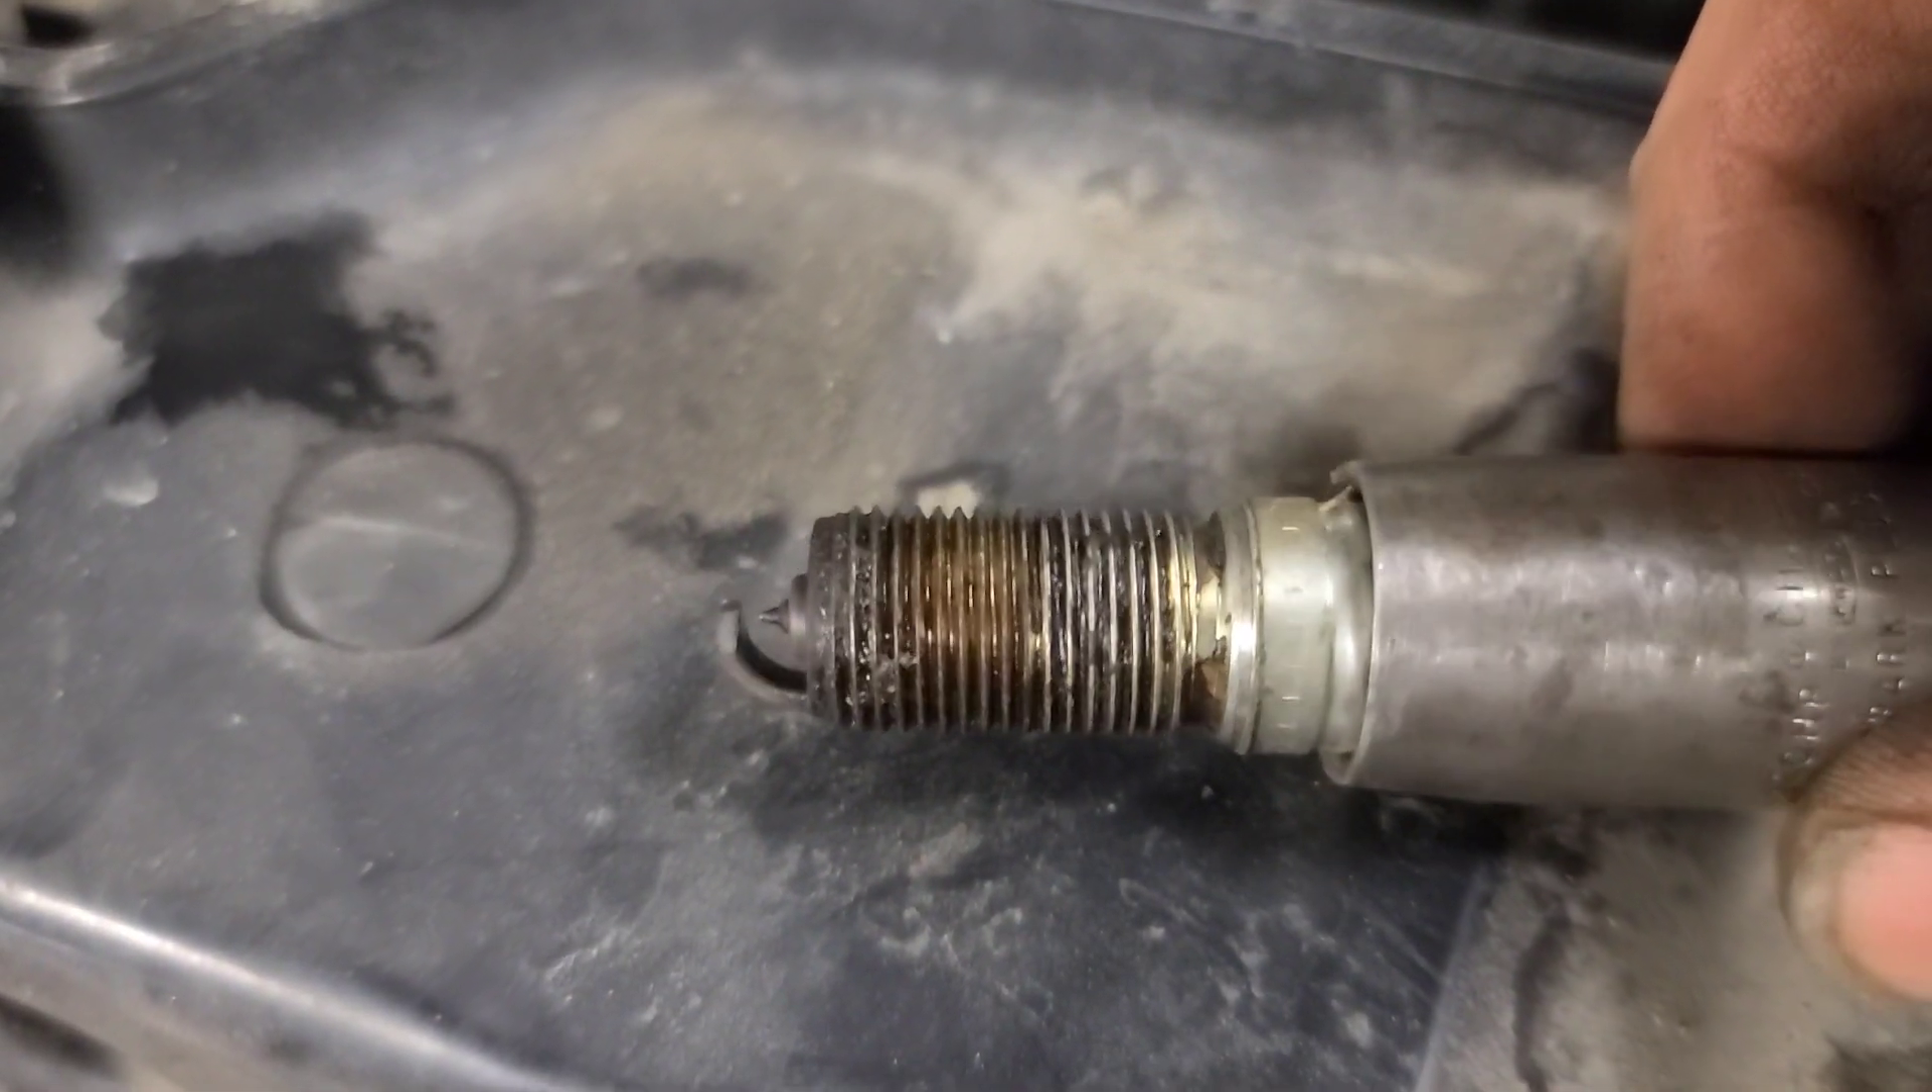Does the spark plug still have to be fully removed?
No.